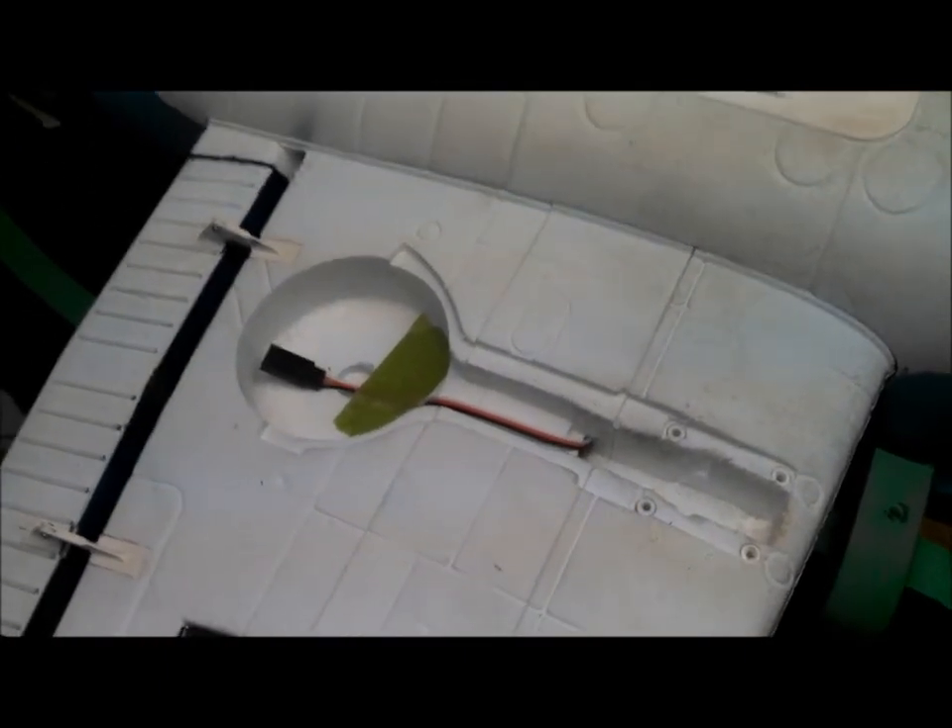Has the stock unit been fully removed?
Yes.